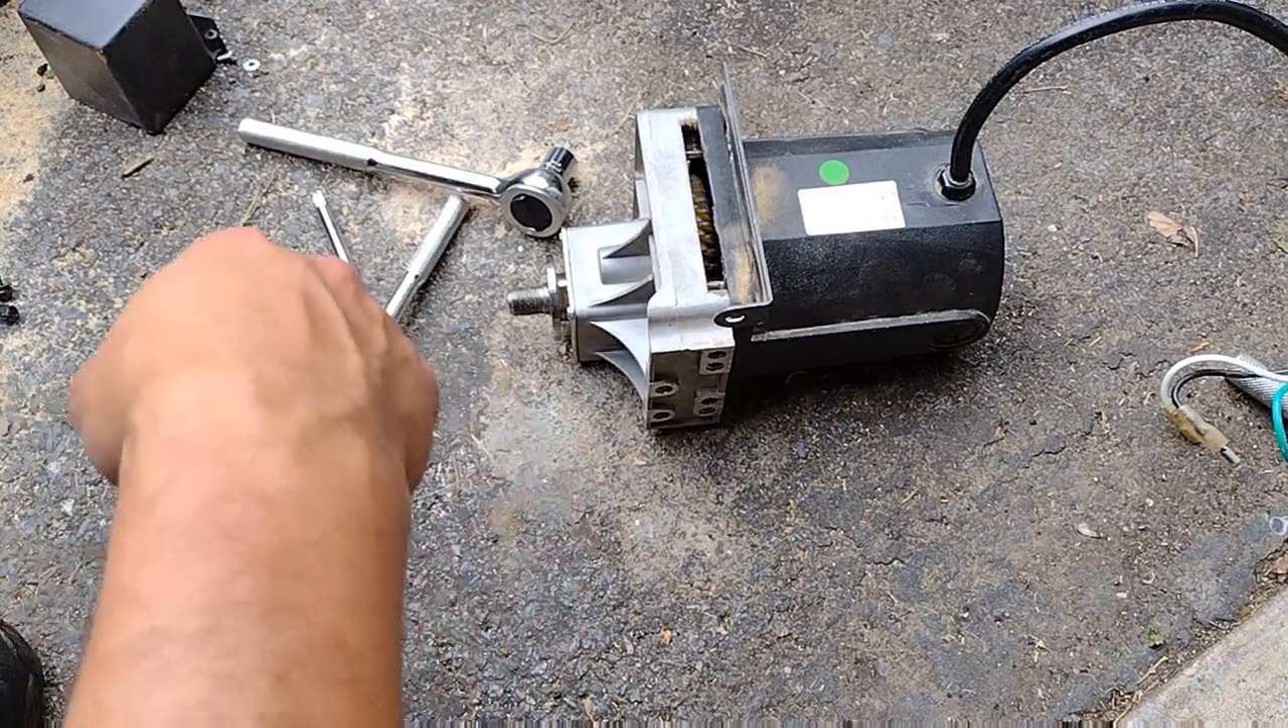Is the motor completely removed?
Yes.